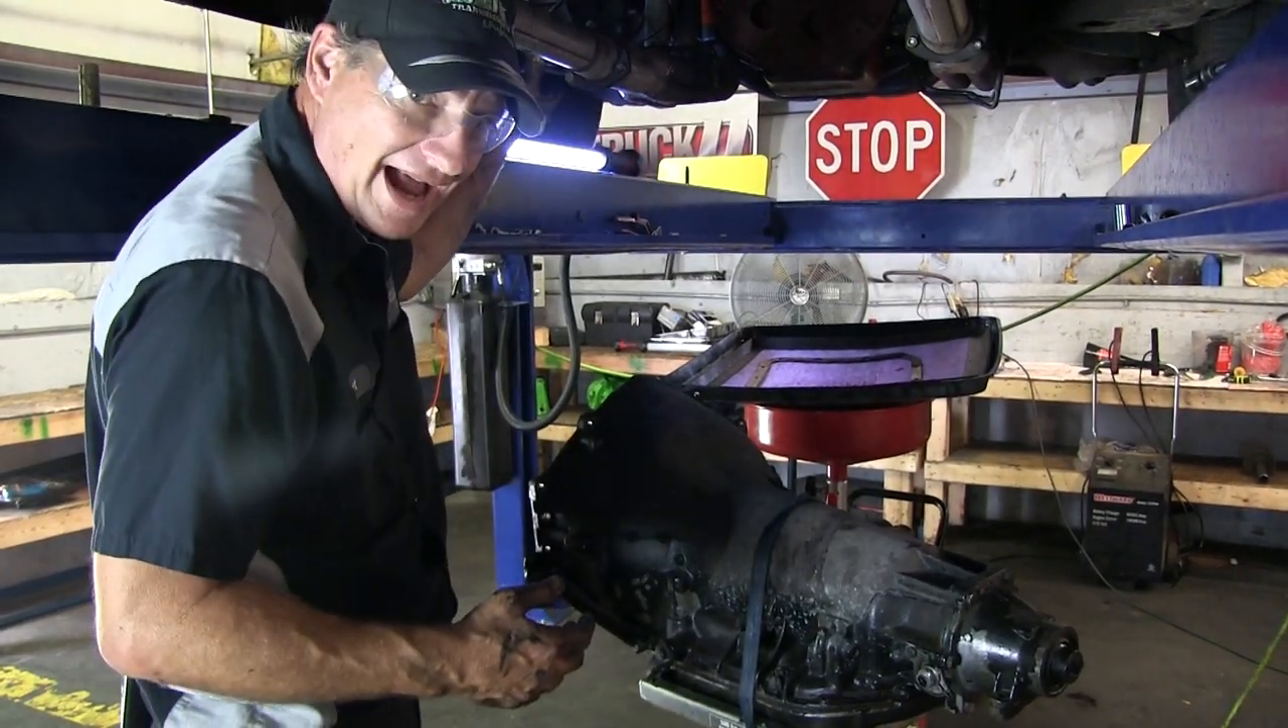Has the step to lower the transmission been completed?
Yes.